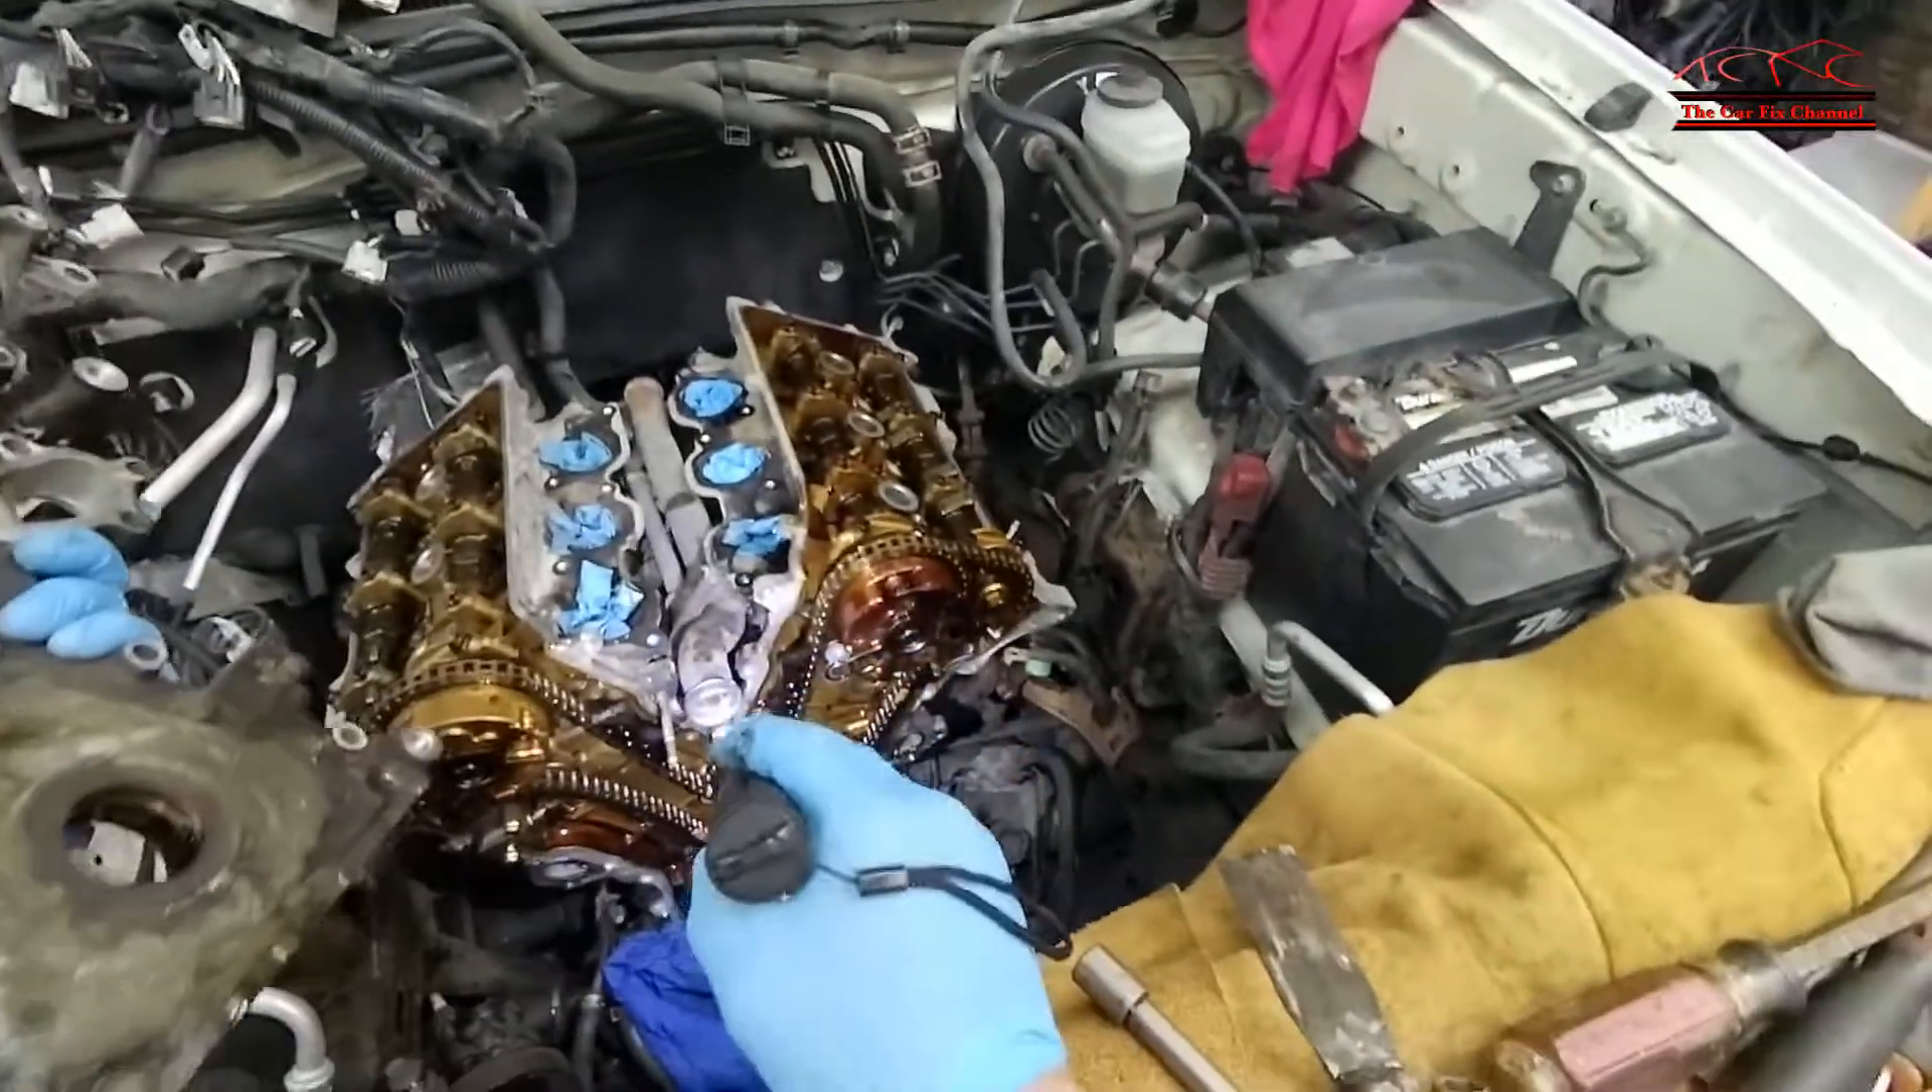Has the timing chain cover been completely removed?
Yes.